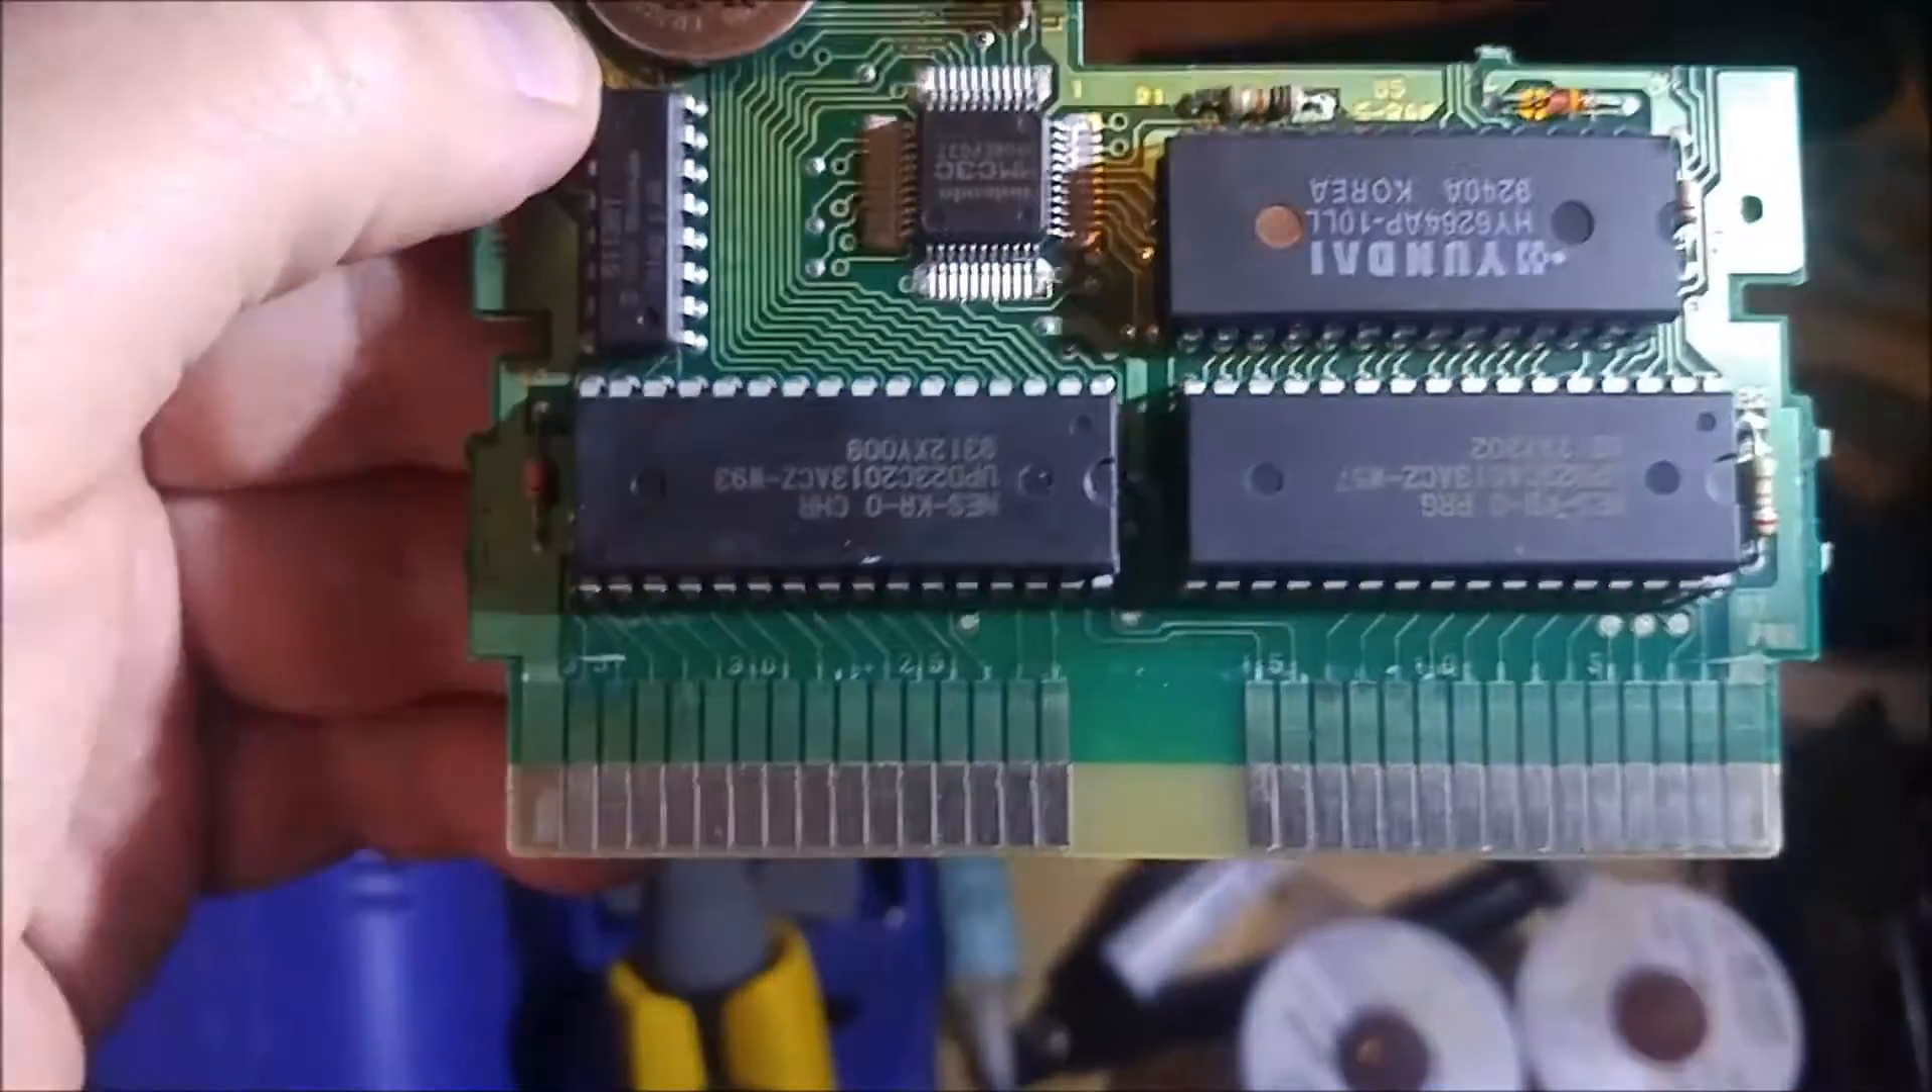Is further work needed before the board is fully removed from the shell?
No.